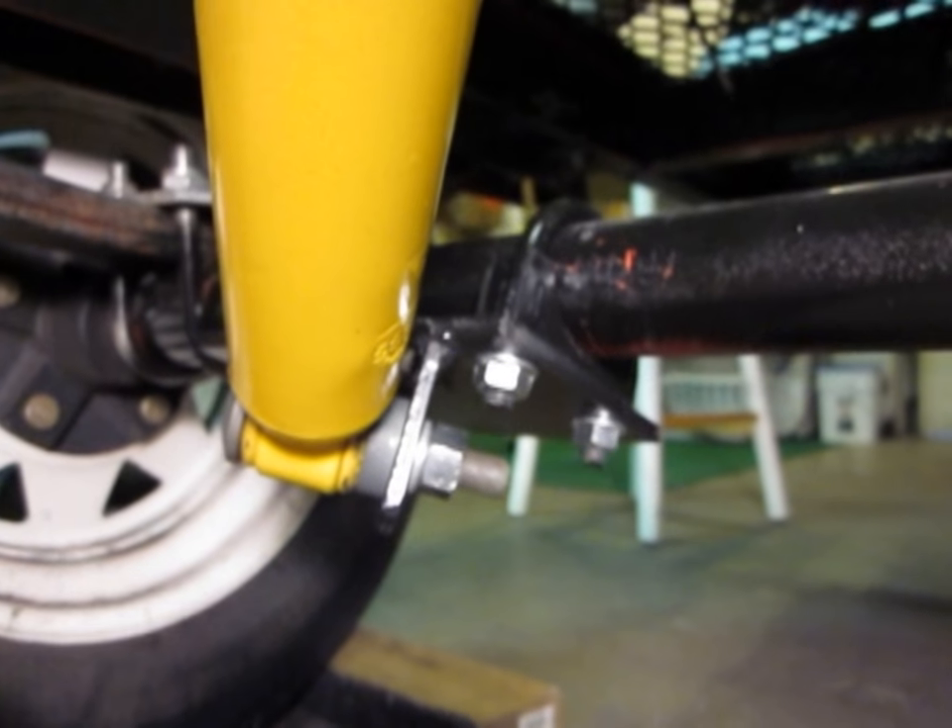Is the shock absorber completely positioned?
Yes.